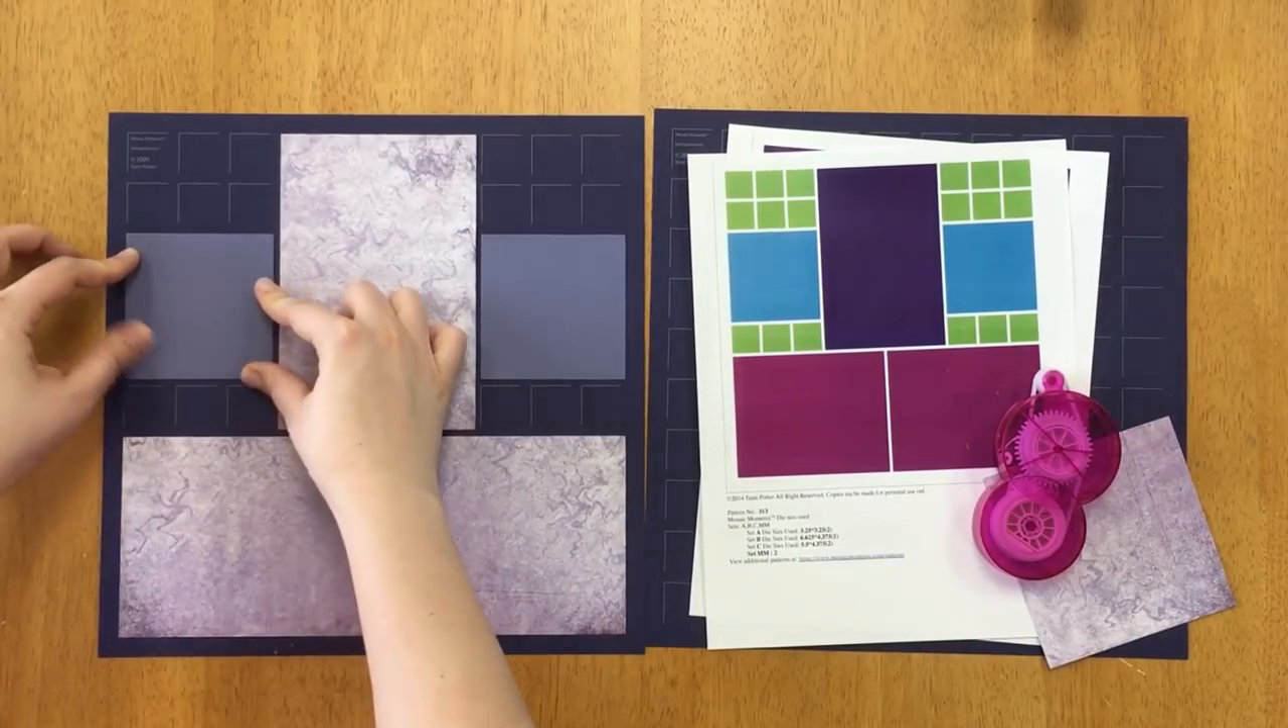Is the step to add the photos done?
No.